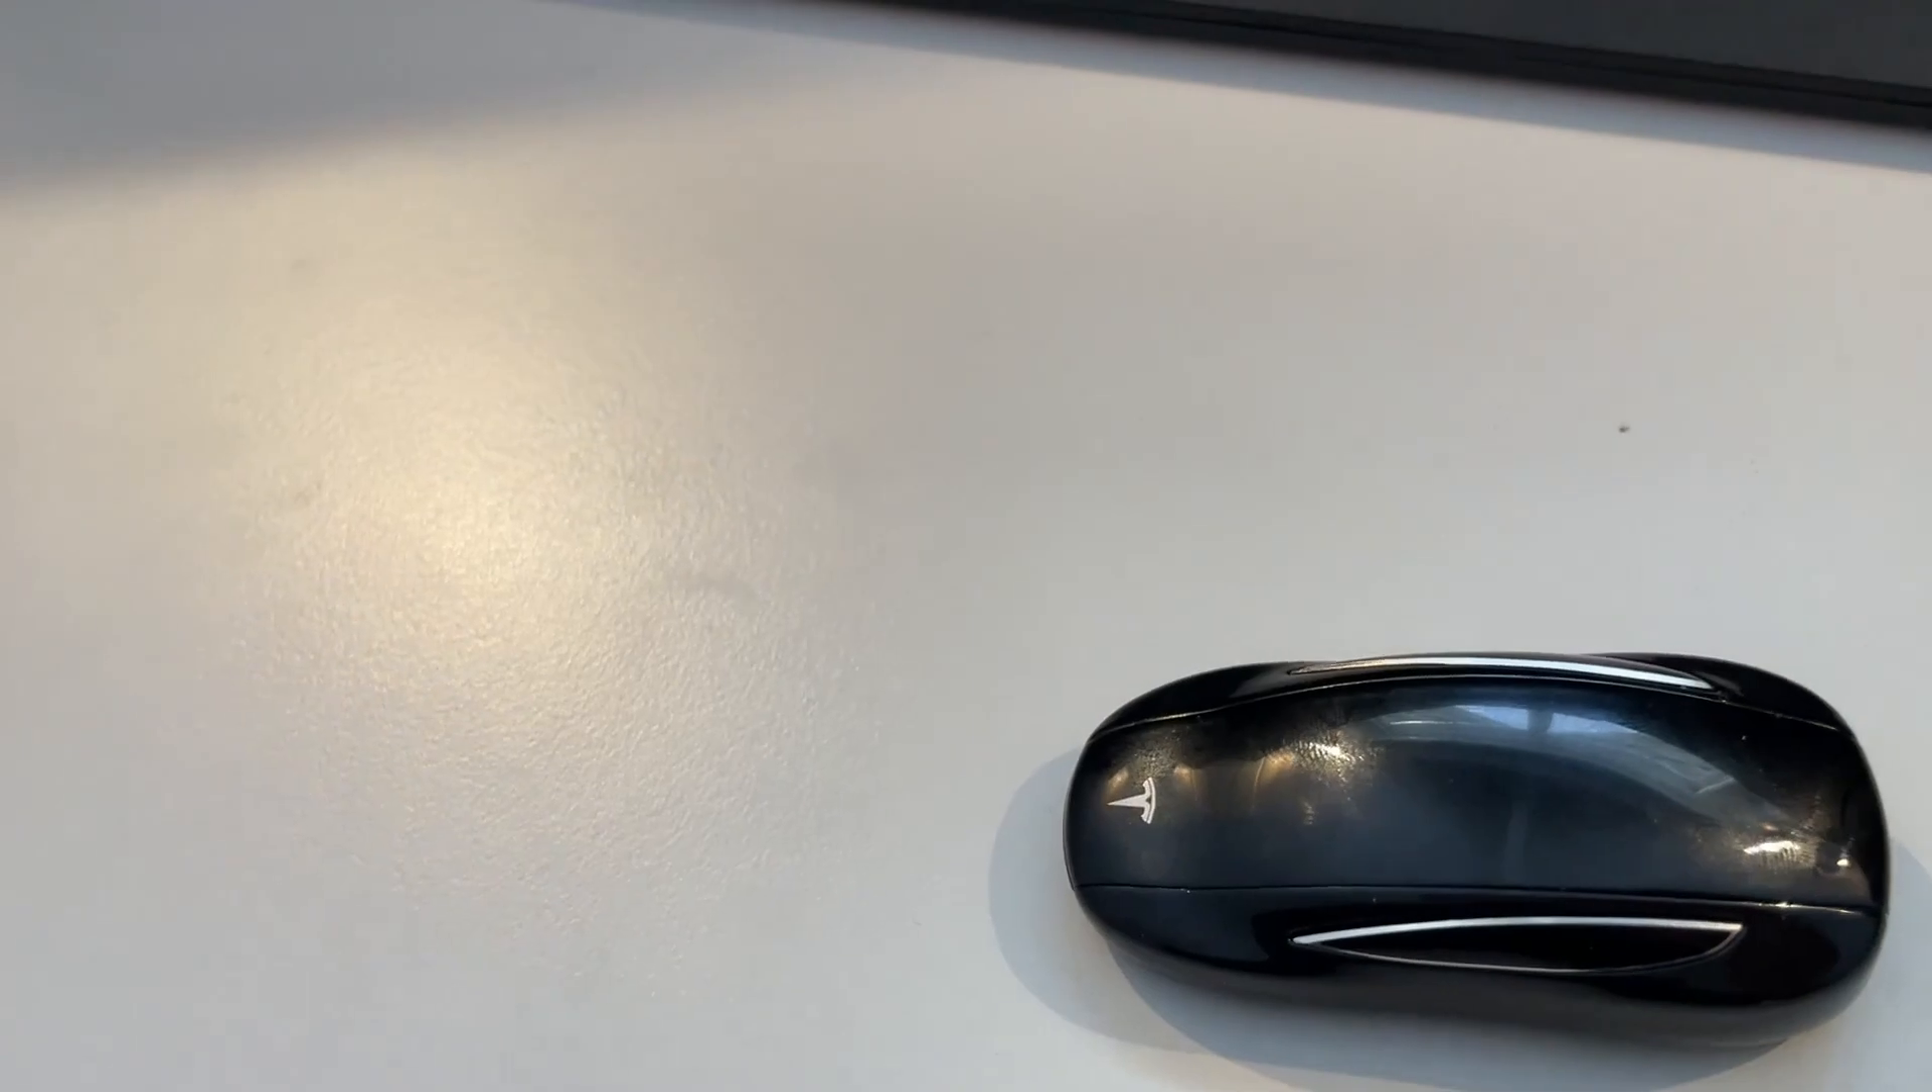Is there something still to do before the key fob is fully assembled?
No.